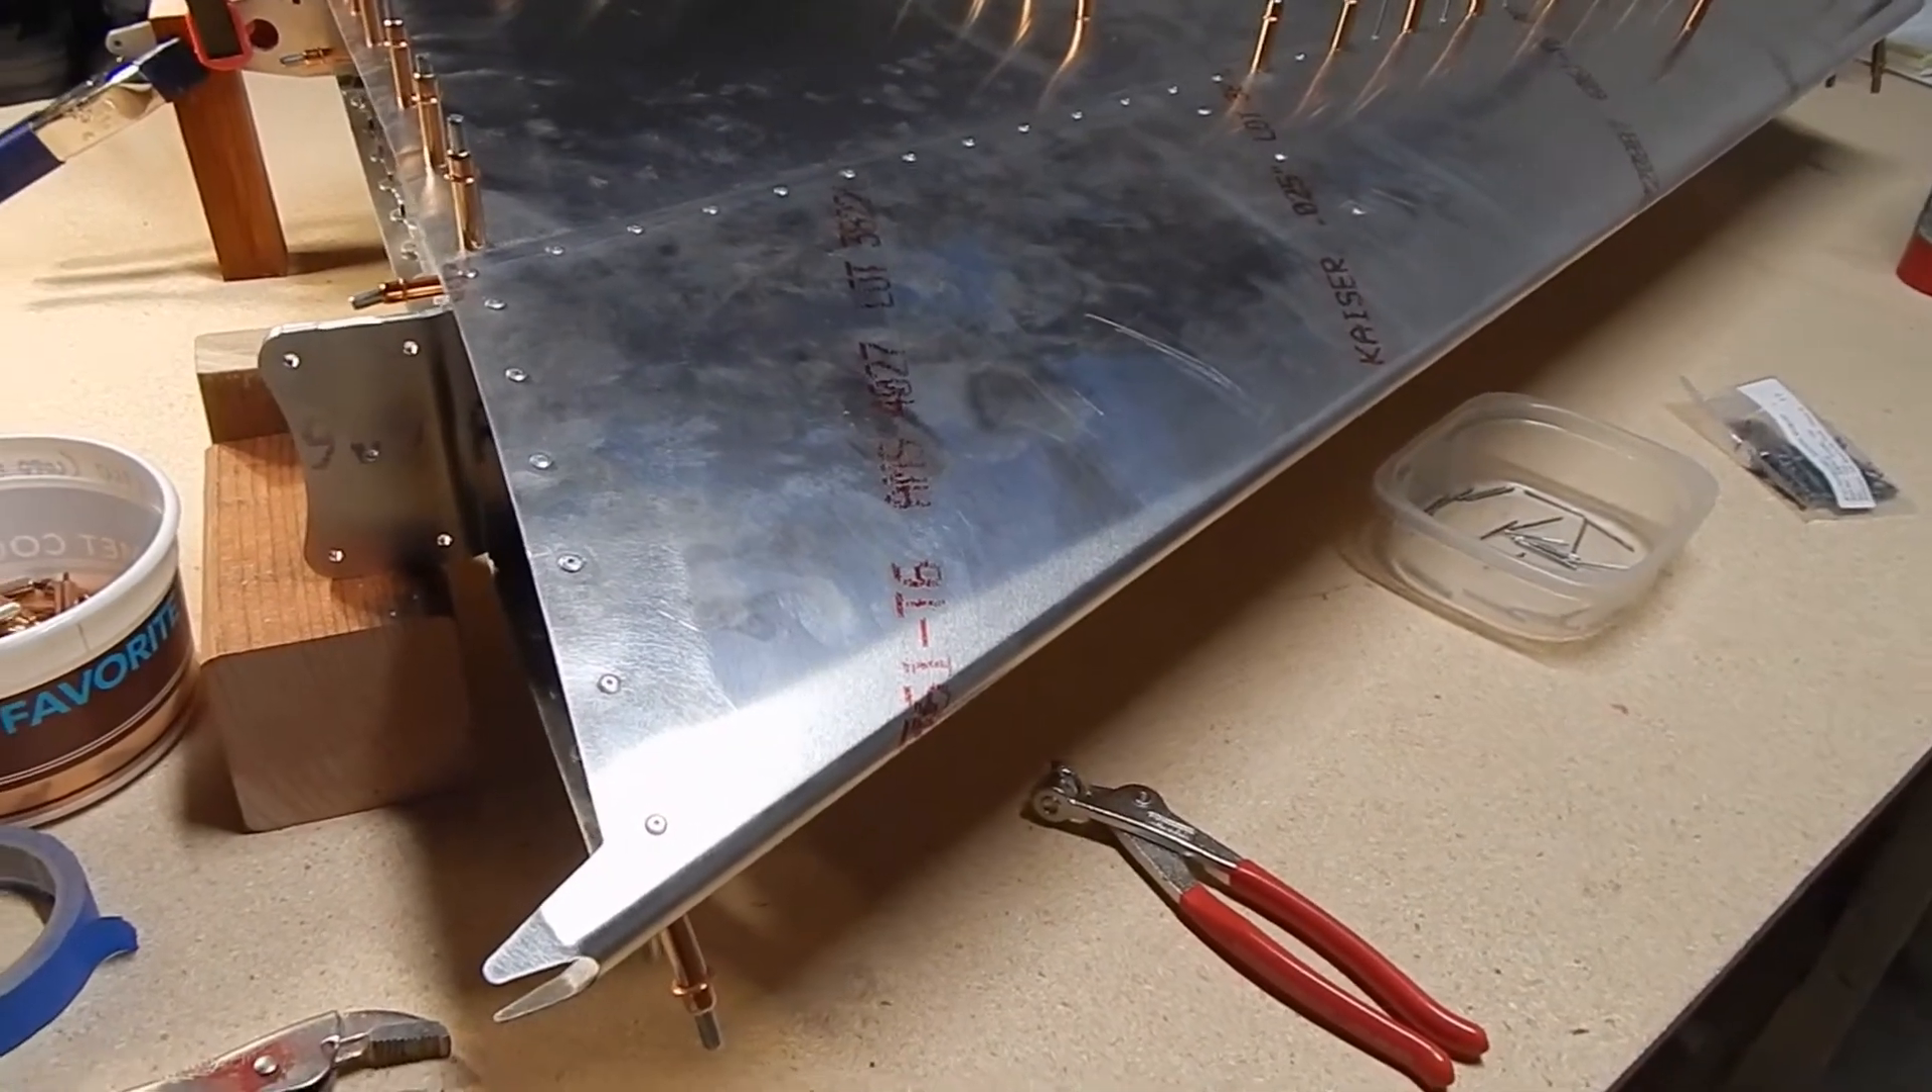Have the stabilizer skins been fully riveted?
No.